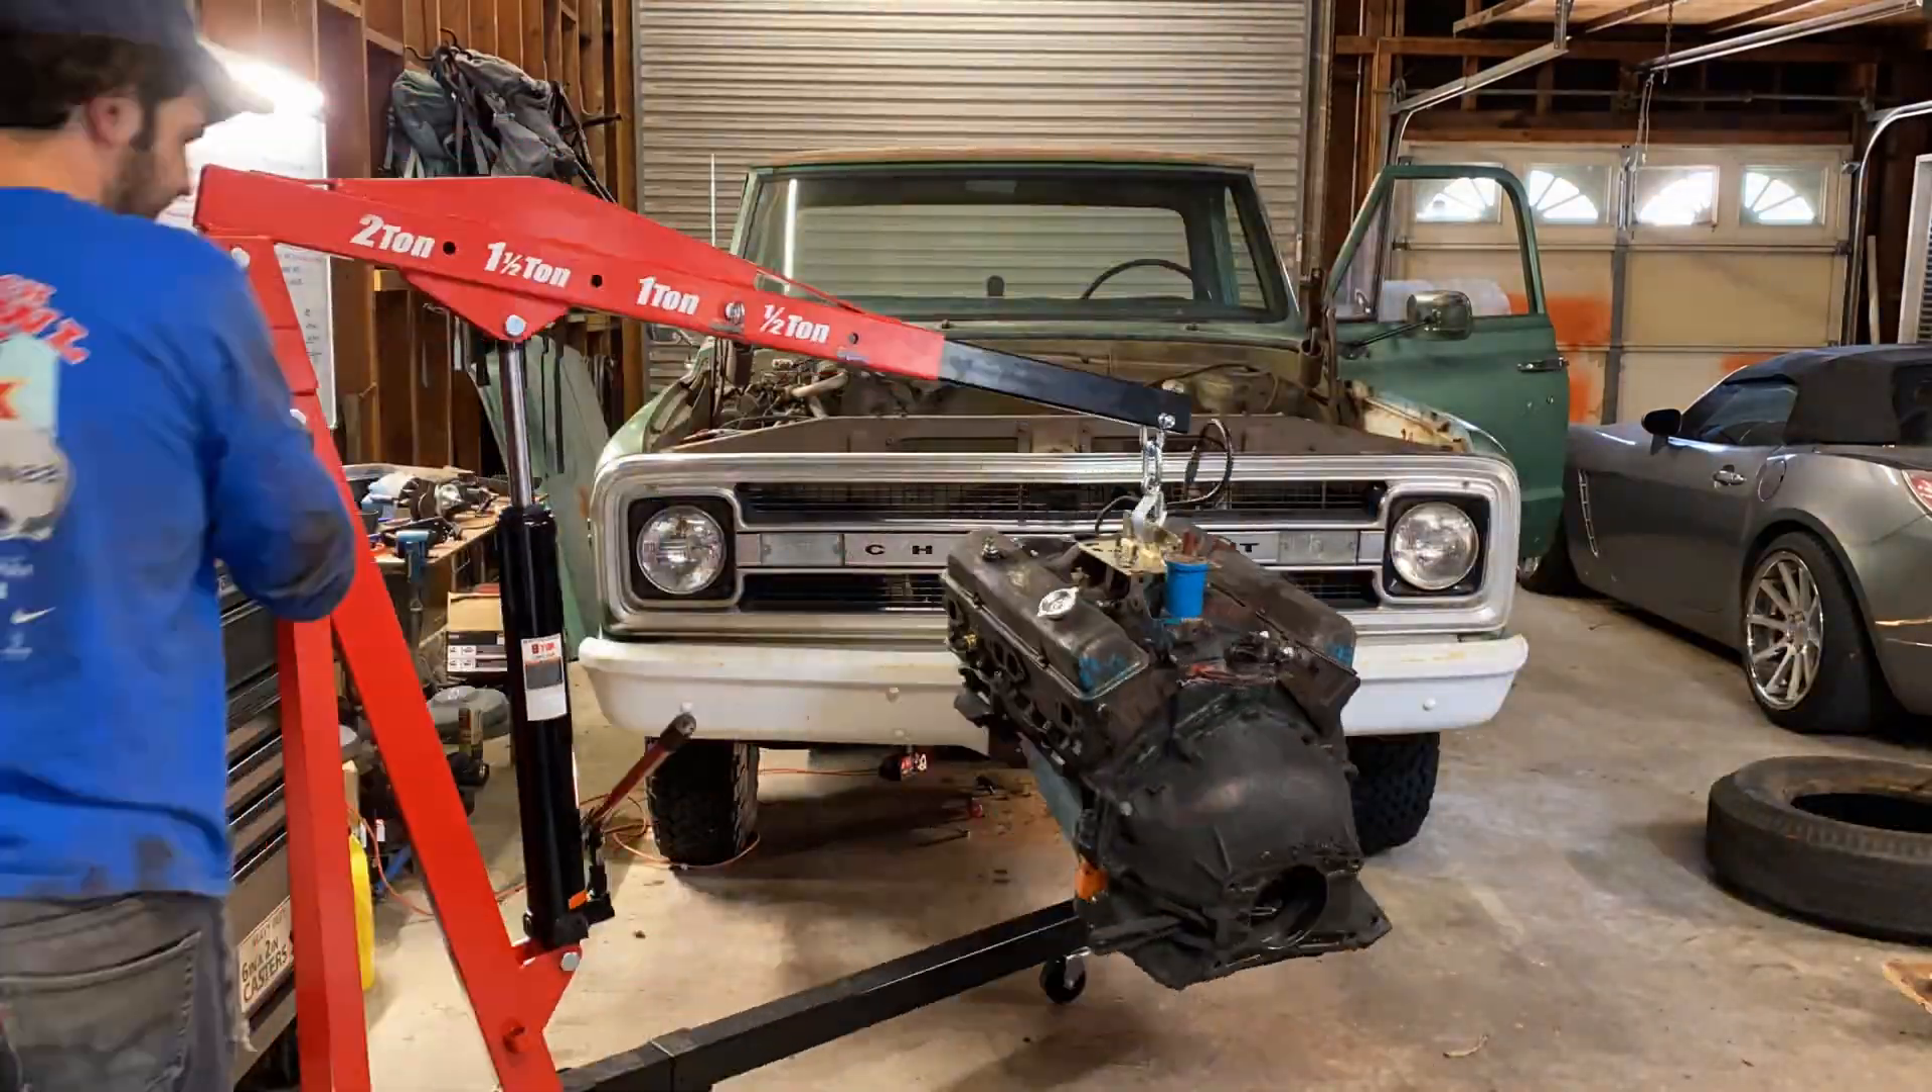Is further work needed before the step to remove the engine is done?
No.